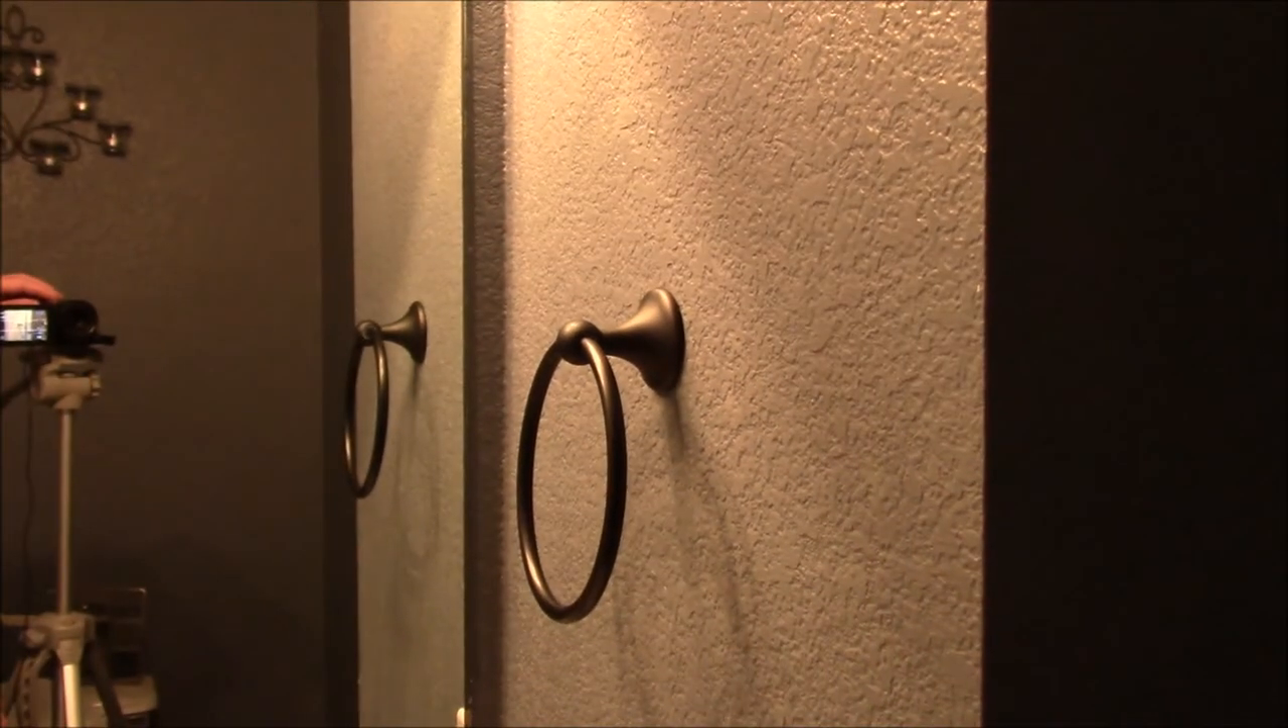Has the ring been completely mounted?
Yes.